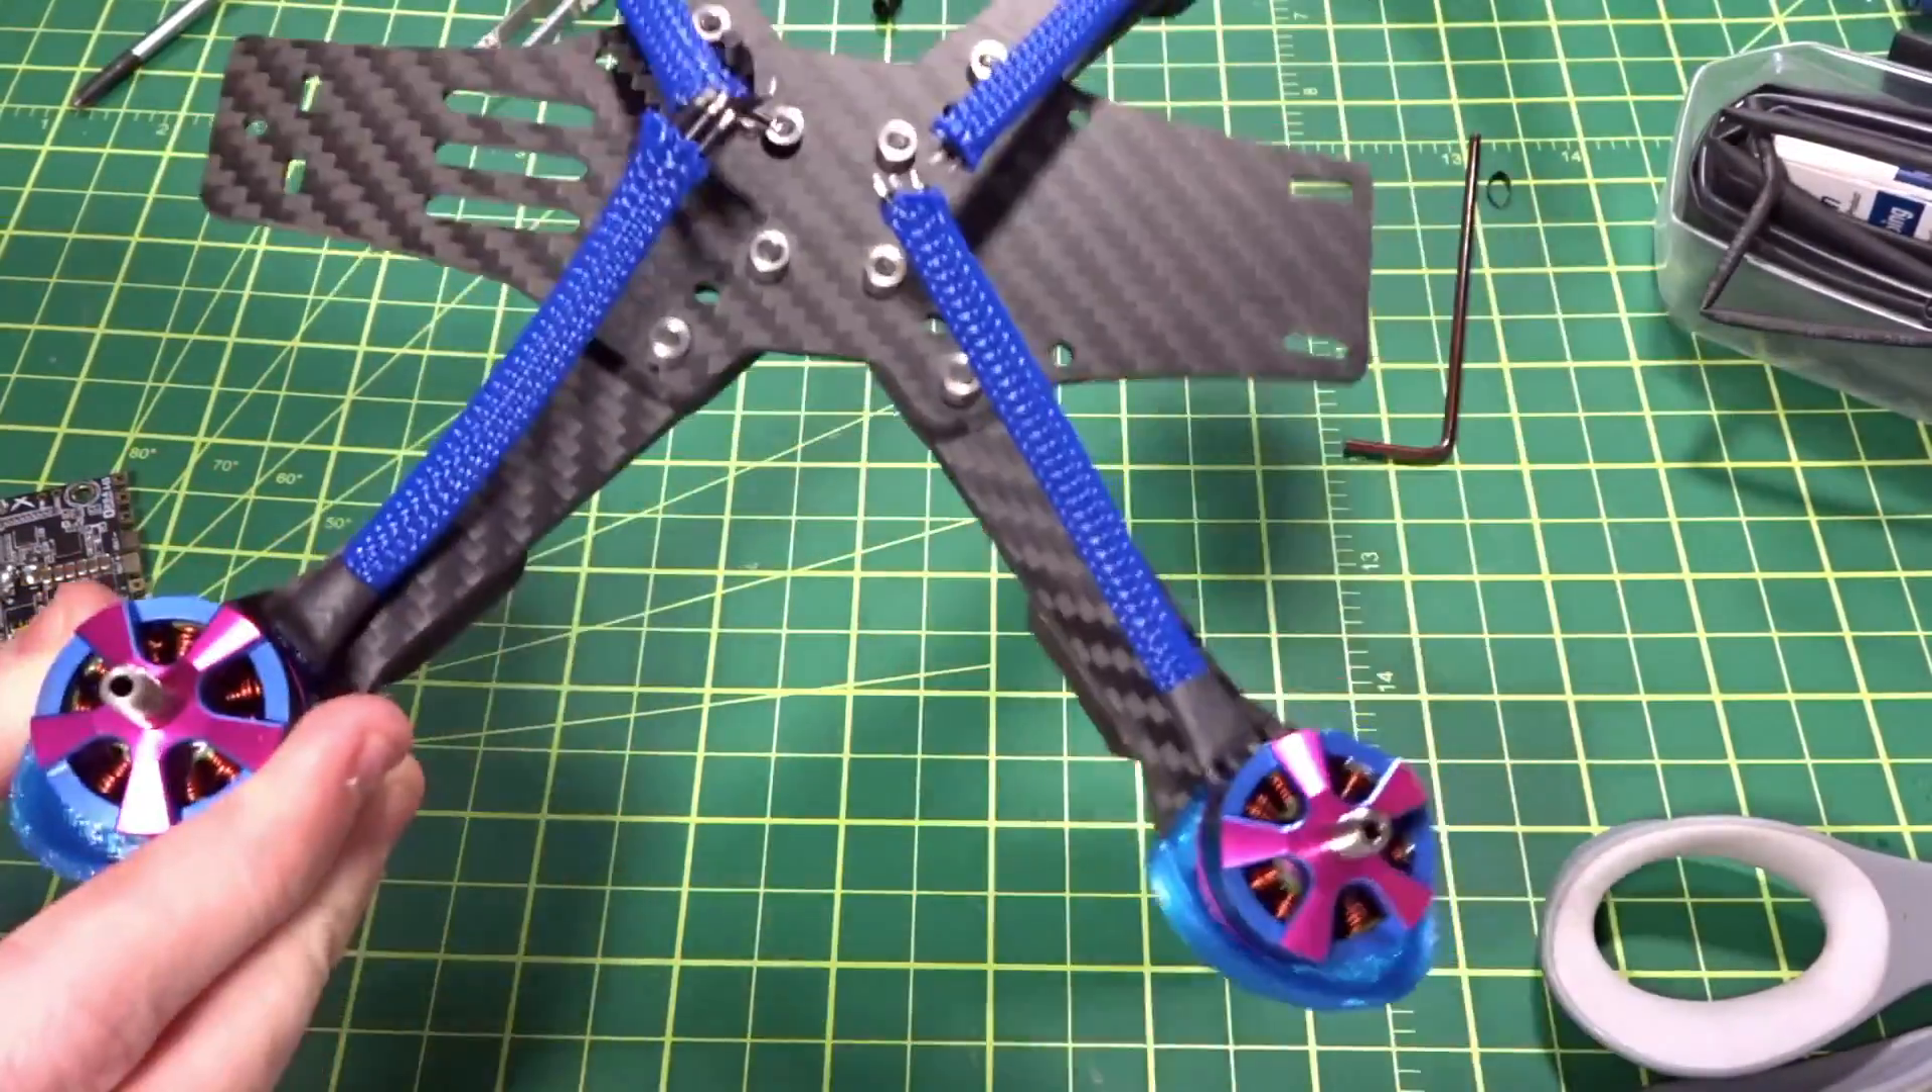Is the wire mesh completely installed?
Yes.